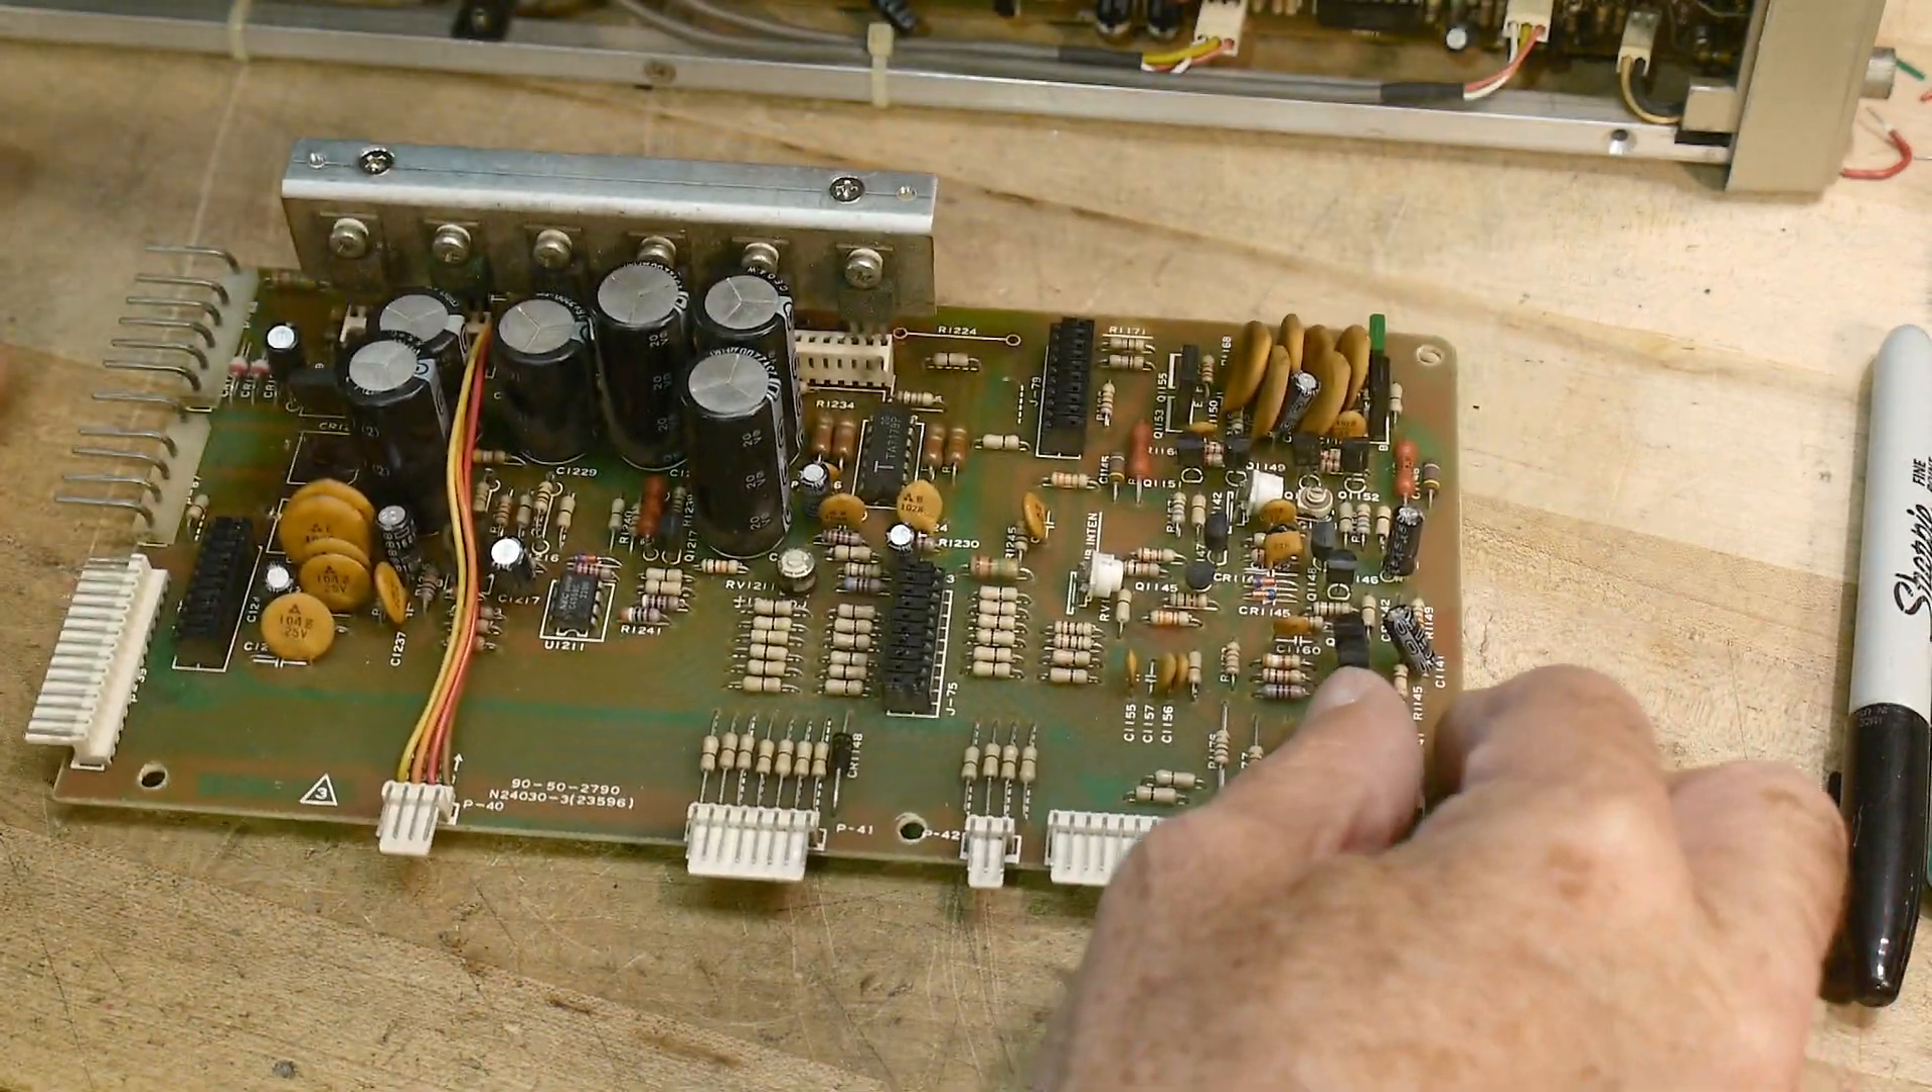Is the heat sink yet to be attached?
No.